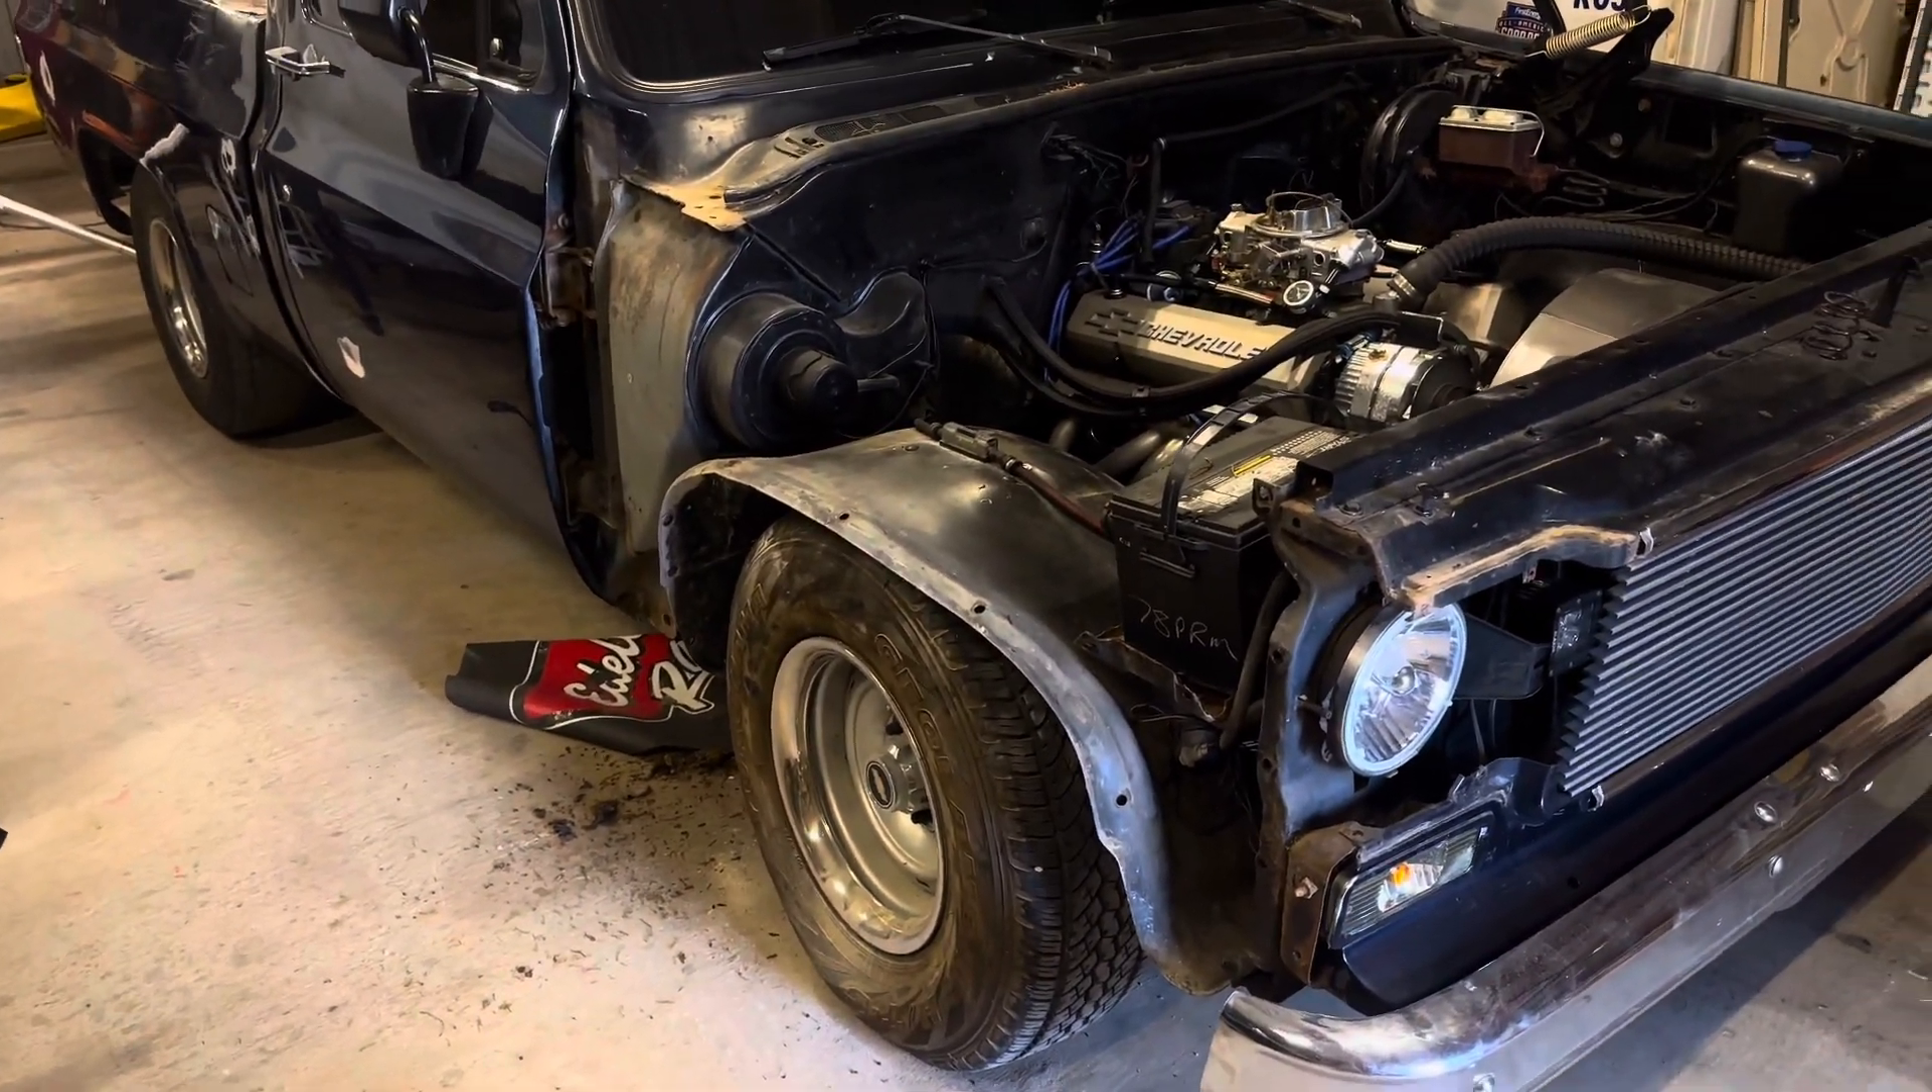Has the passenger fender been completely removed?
Yes.